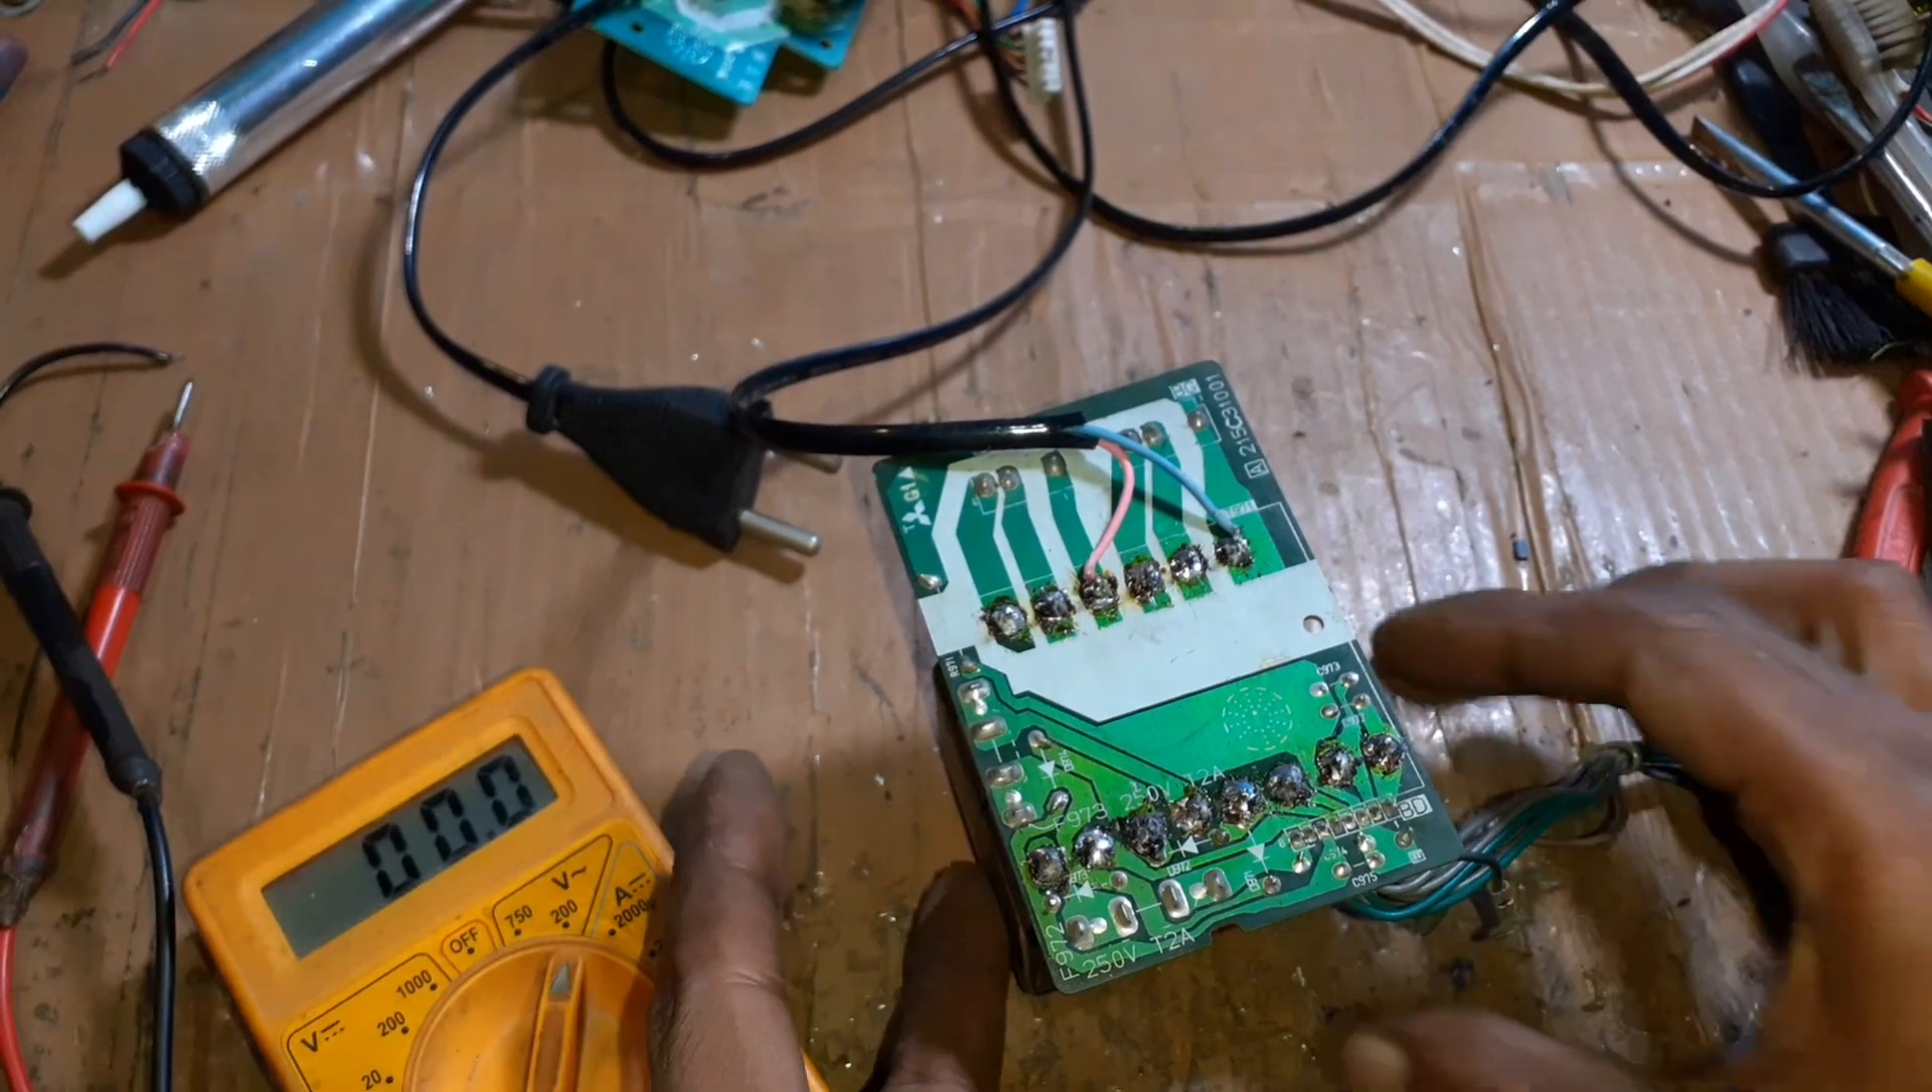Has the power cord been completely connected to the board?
Yes.